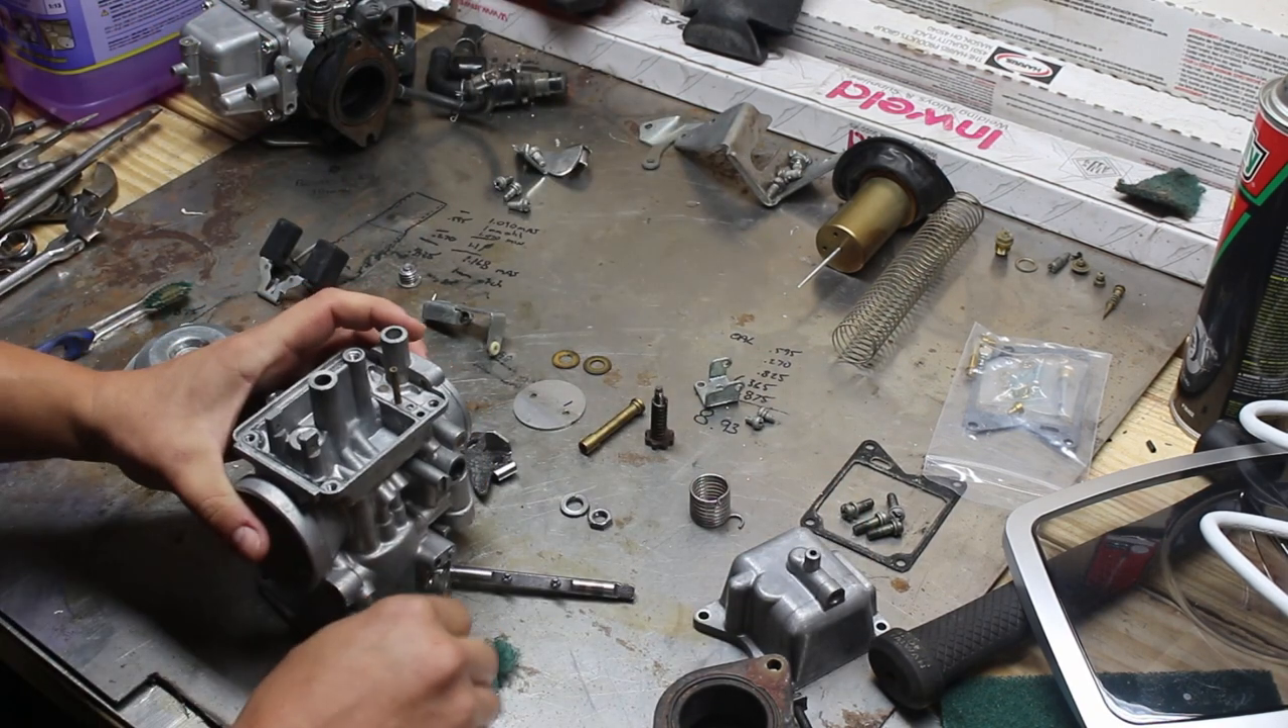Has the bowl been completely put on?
No.